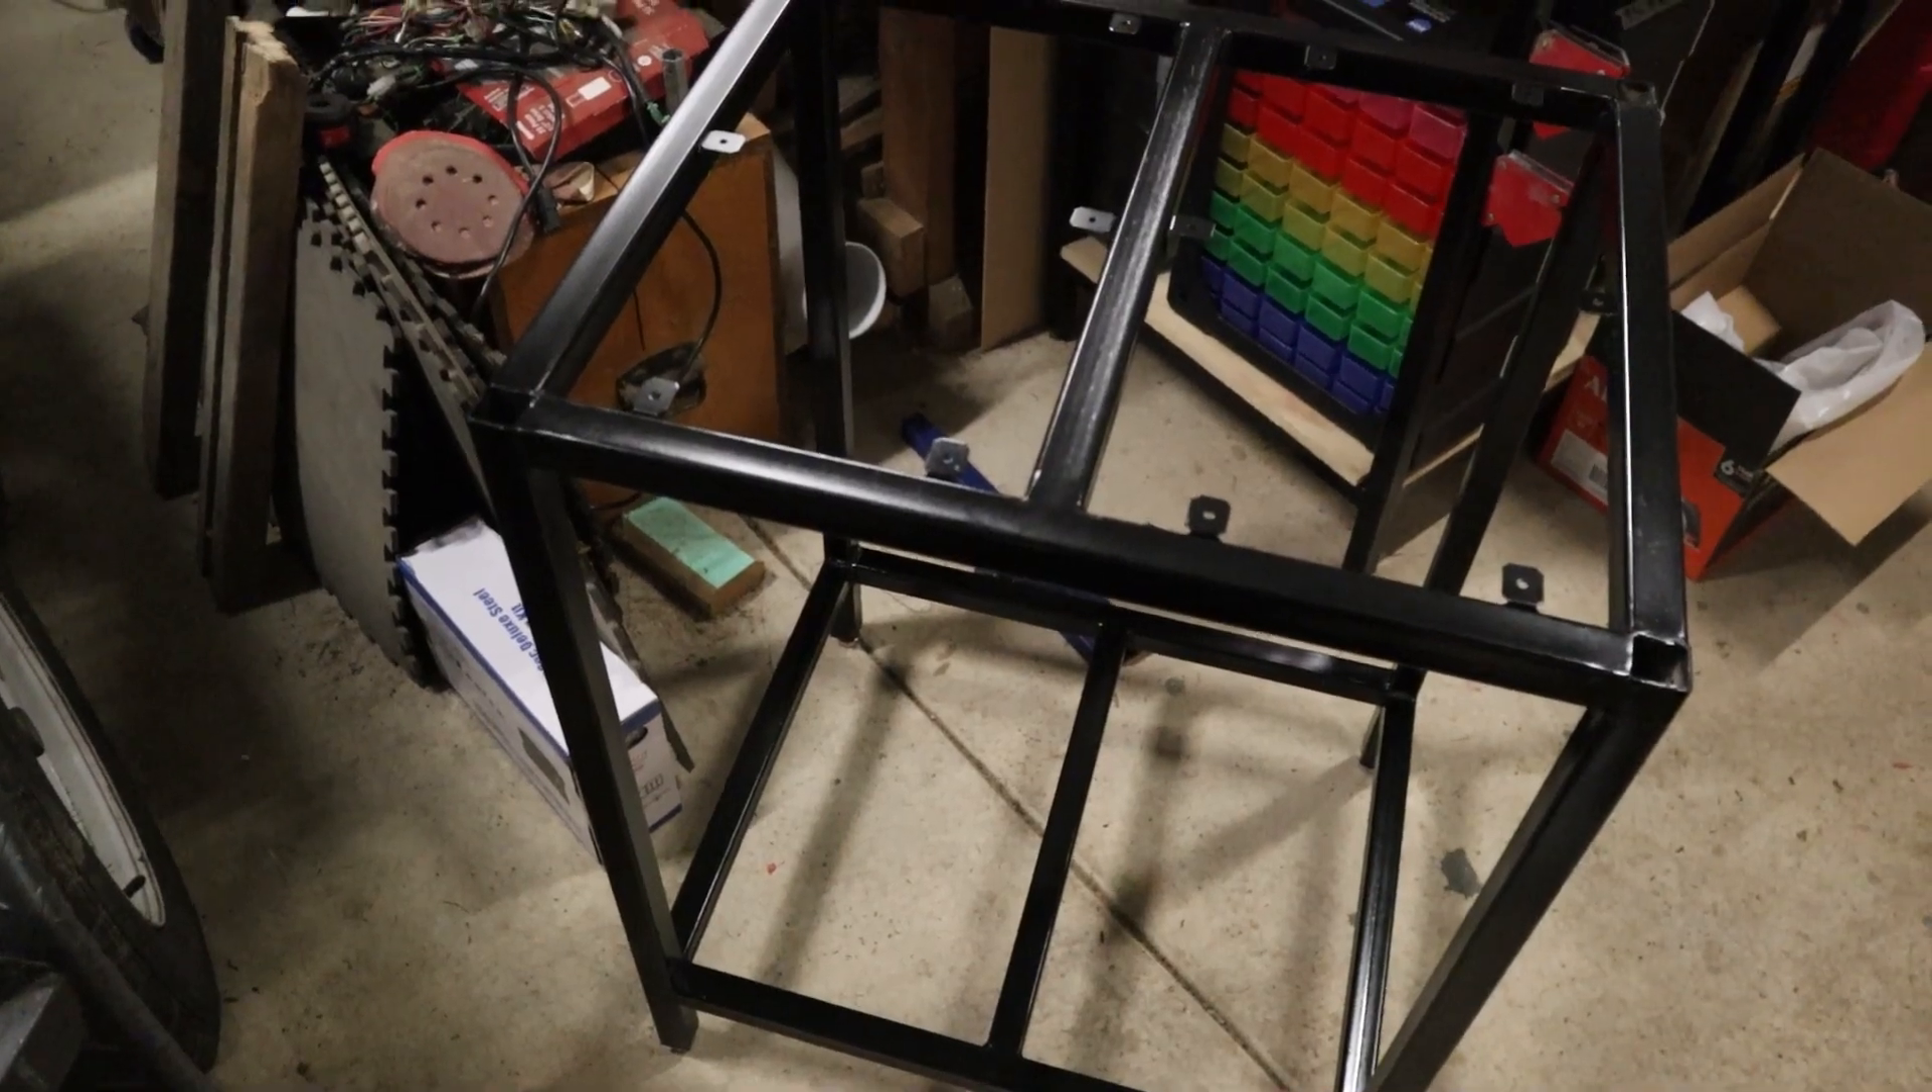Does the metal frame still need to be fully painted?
No.